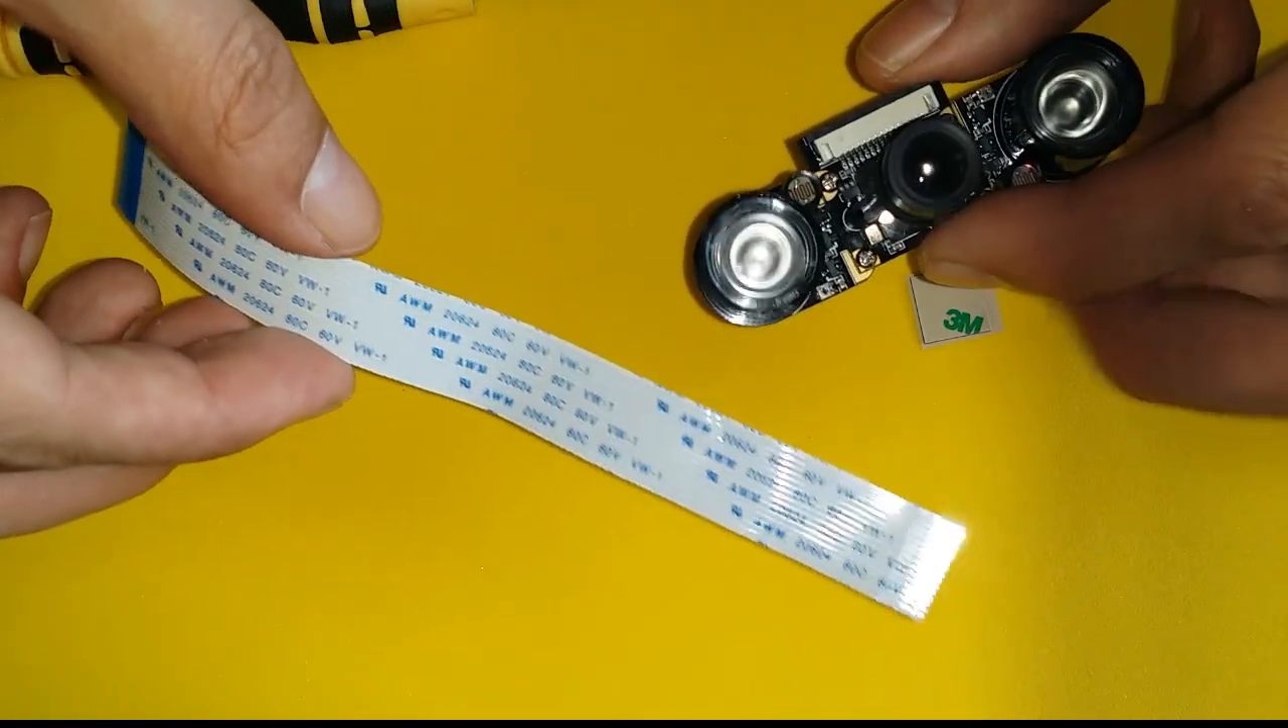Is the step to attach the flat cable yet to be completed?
Yes.